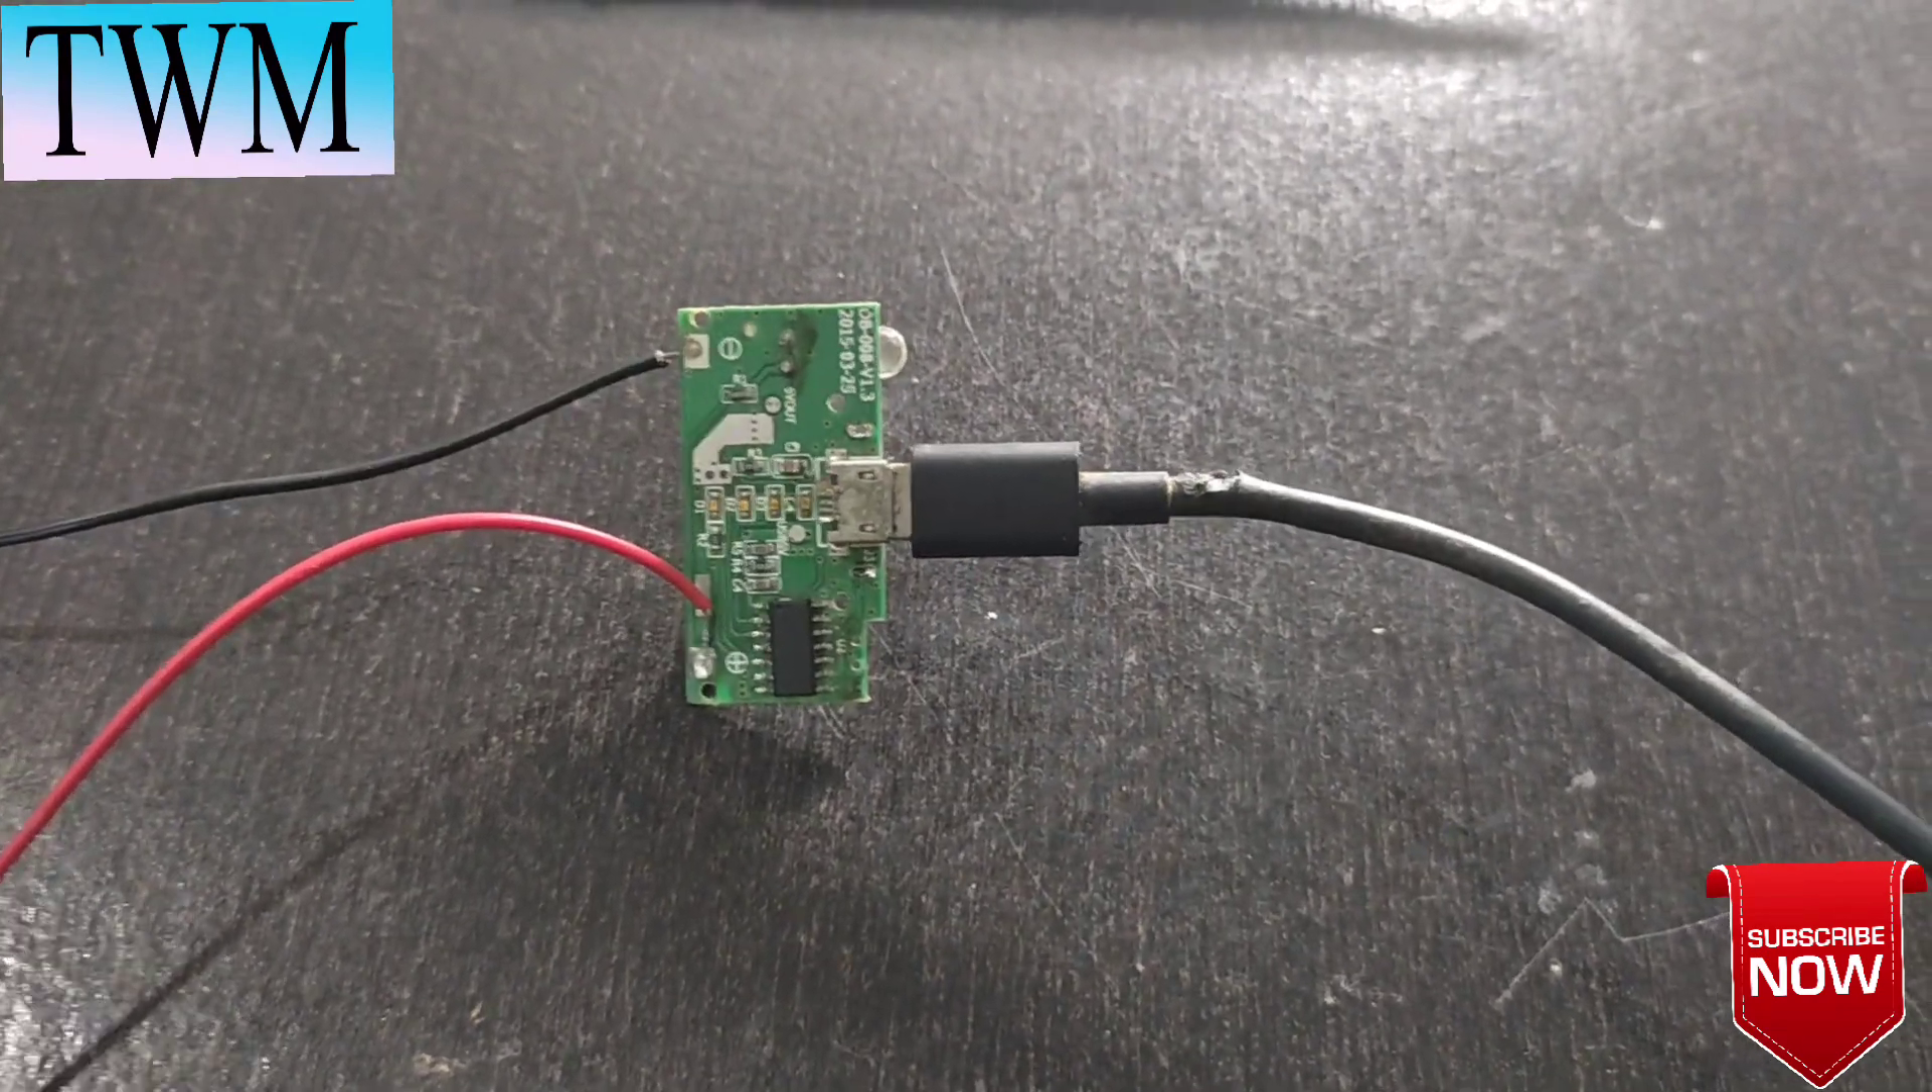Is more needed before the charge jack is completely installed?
No.